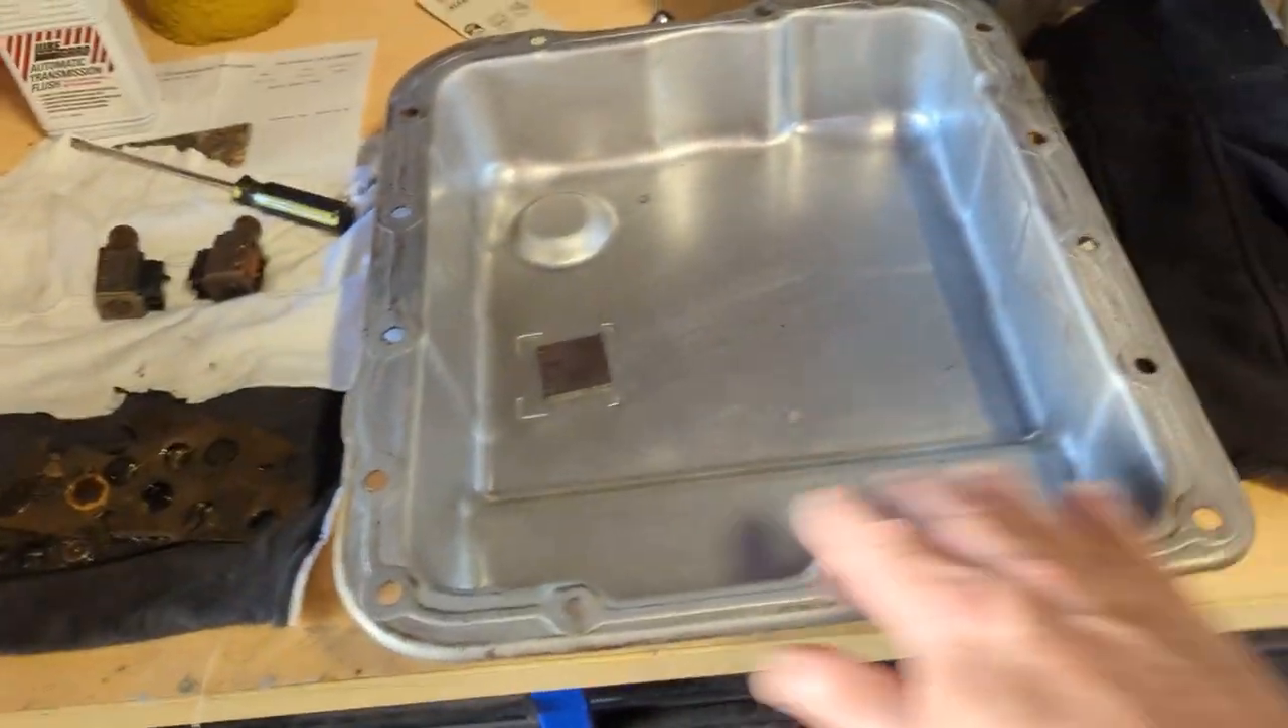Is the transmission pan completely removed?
Yes.